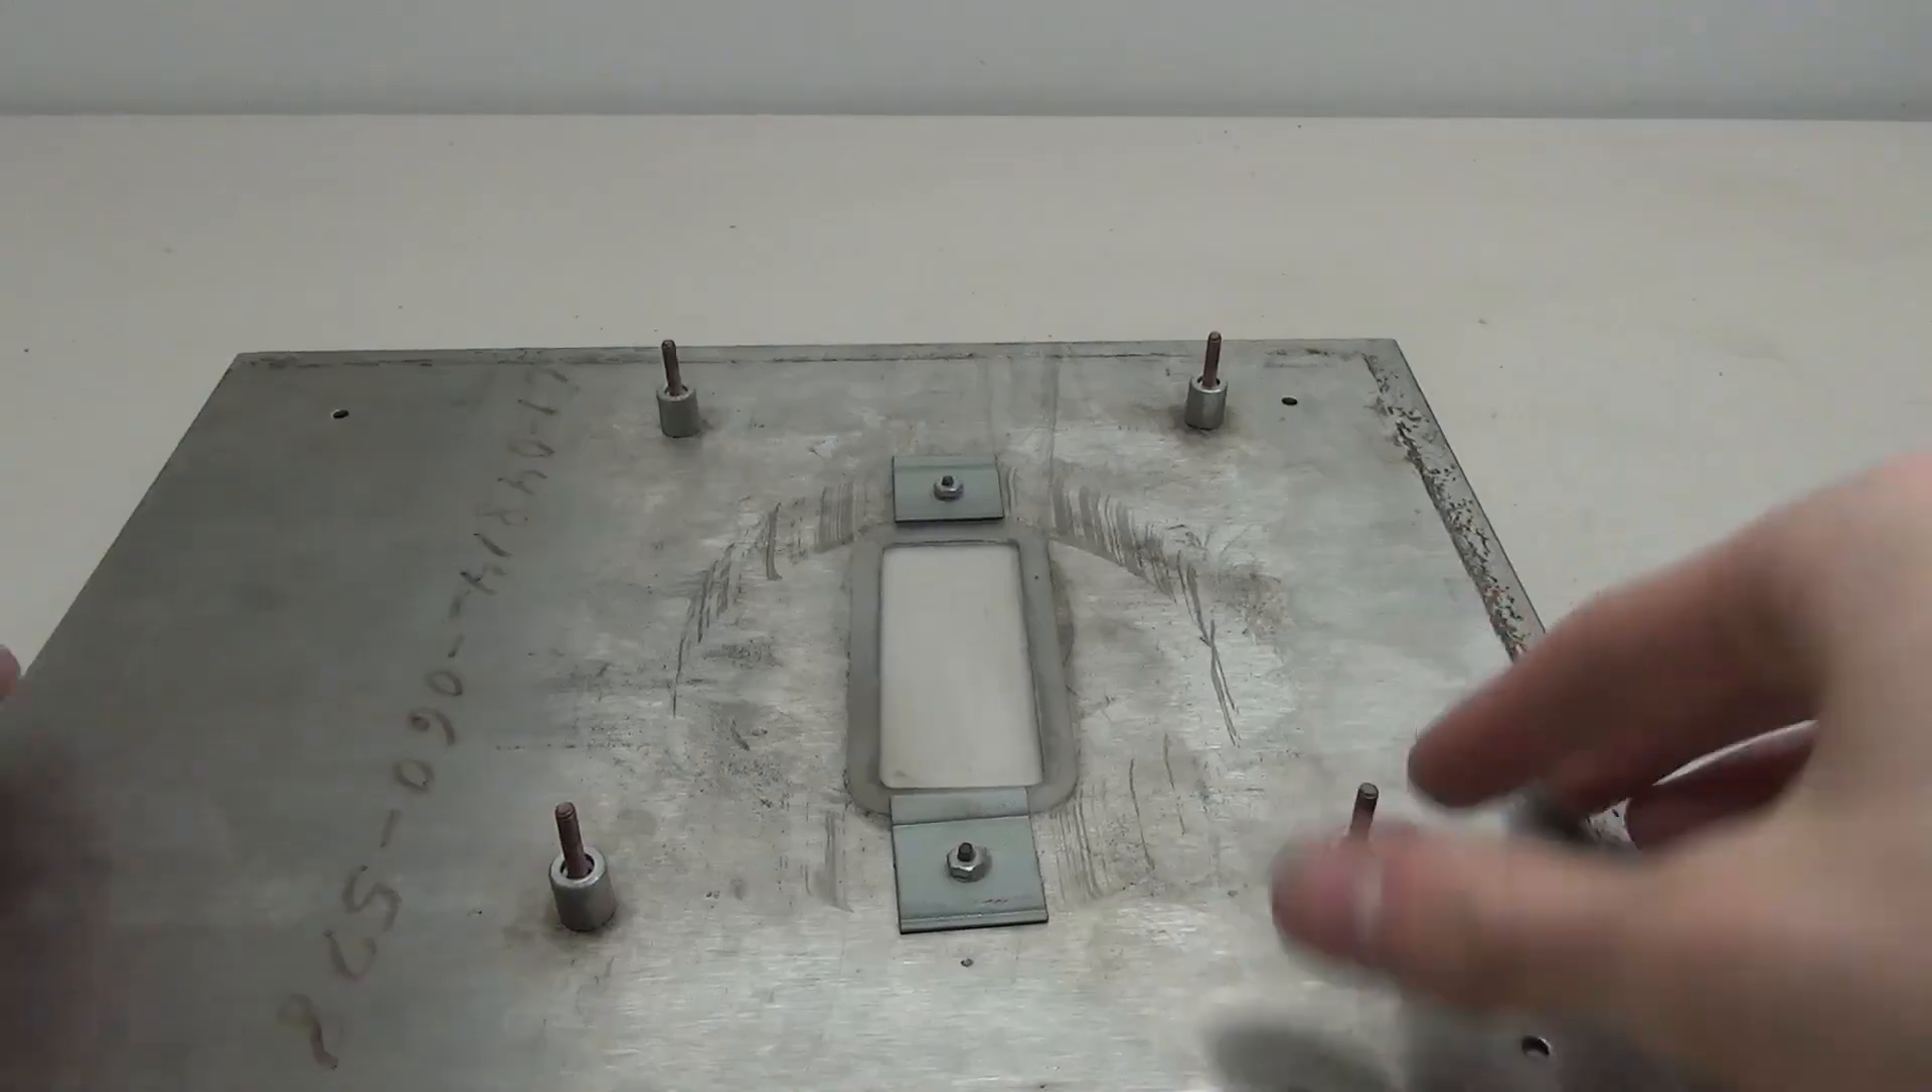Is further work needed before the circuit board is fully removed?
No.